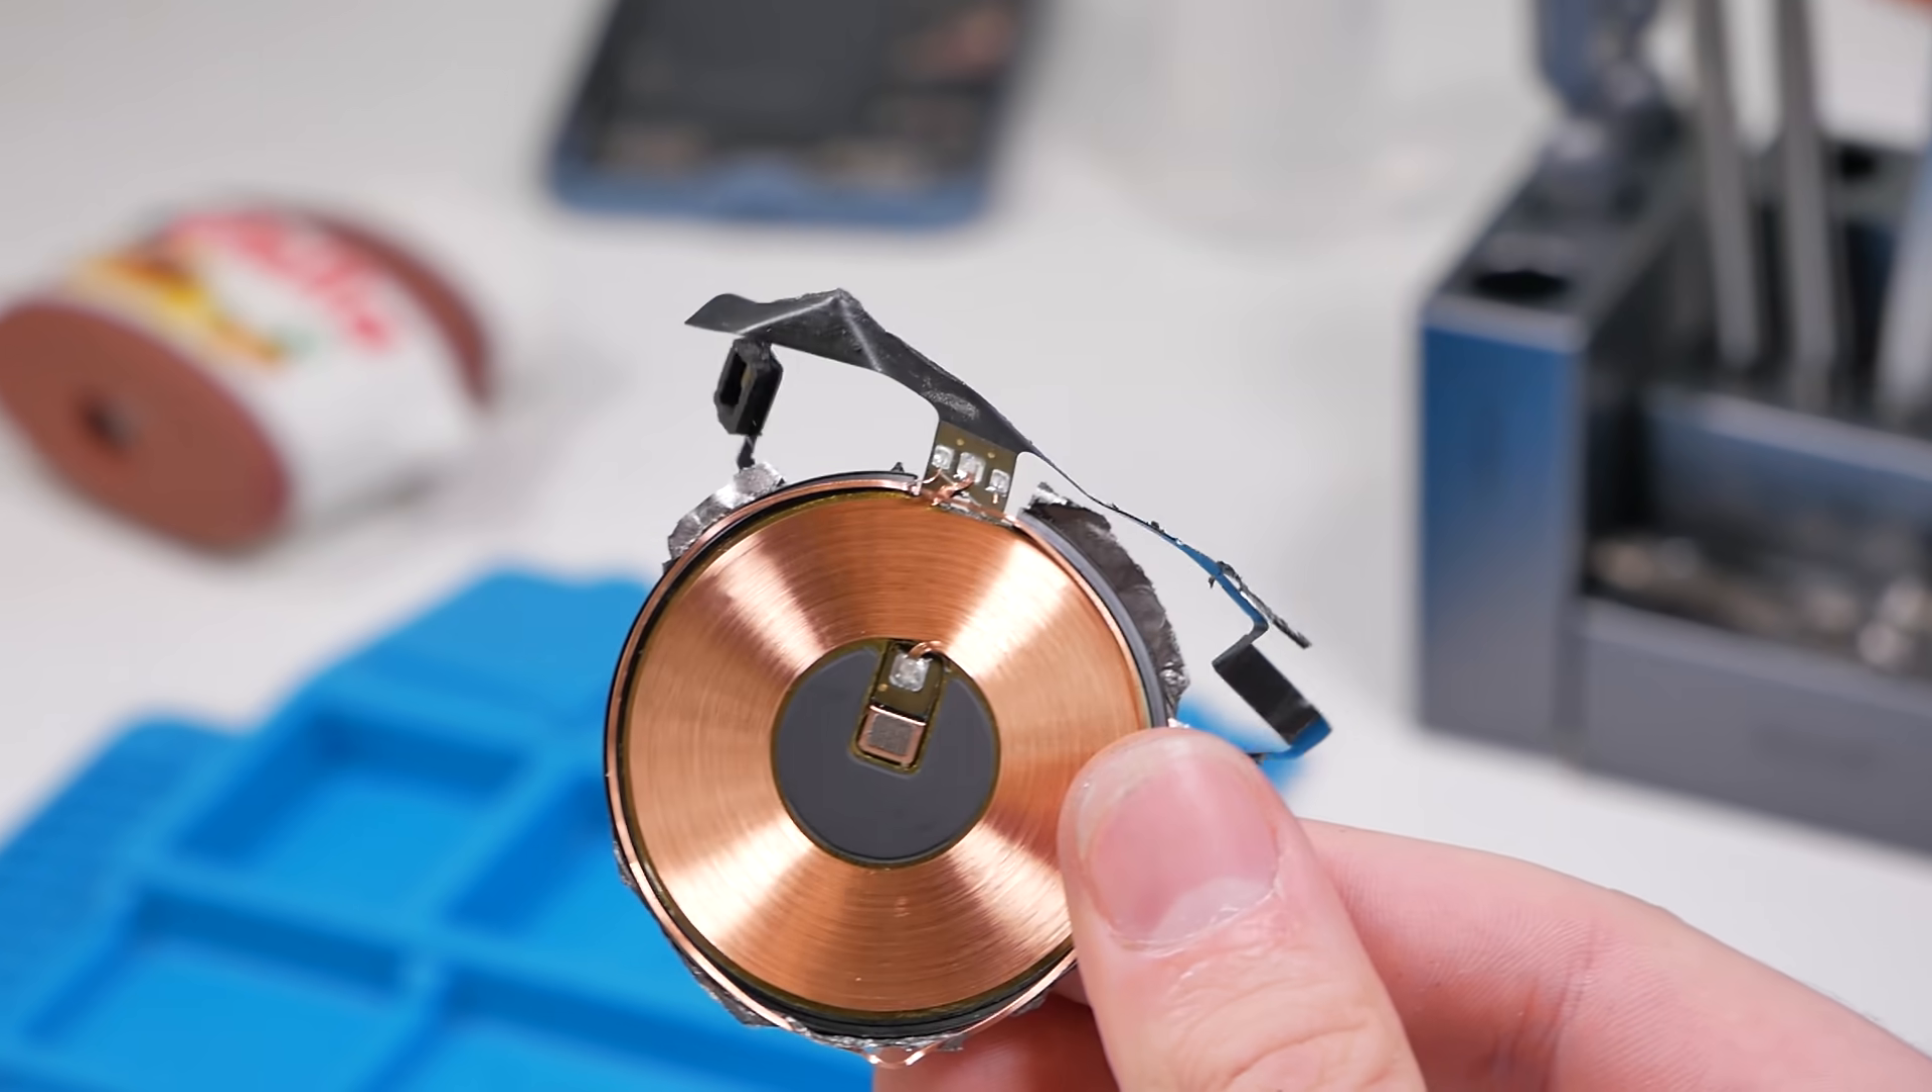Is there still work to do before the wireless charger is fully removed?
No.